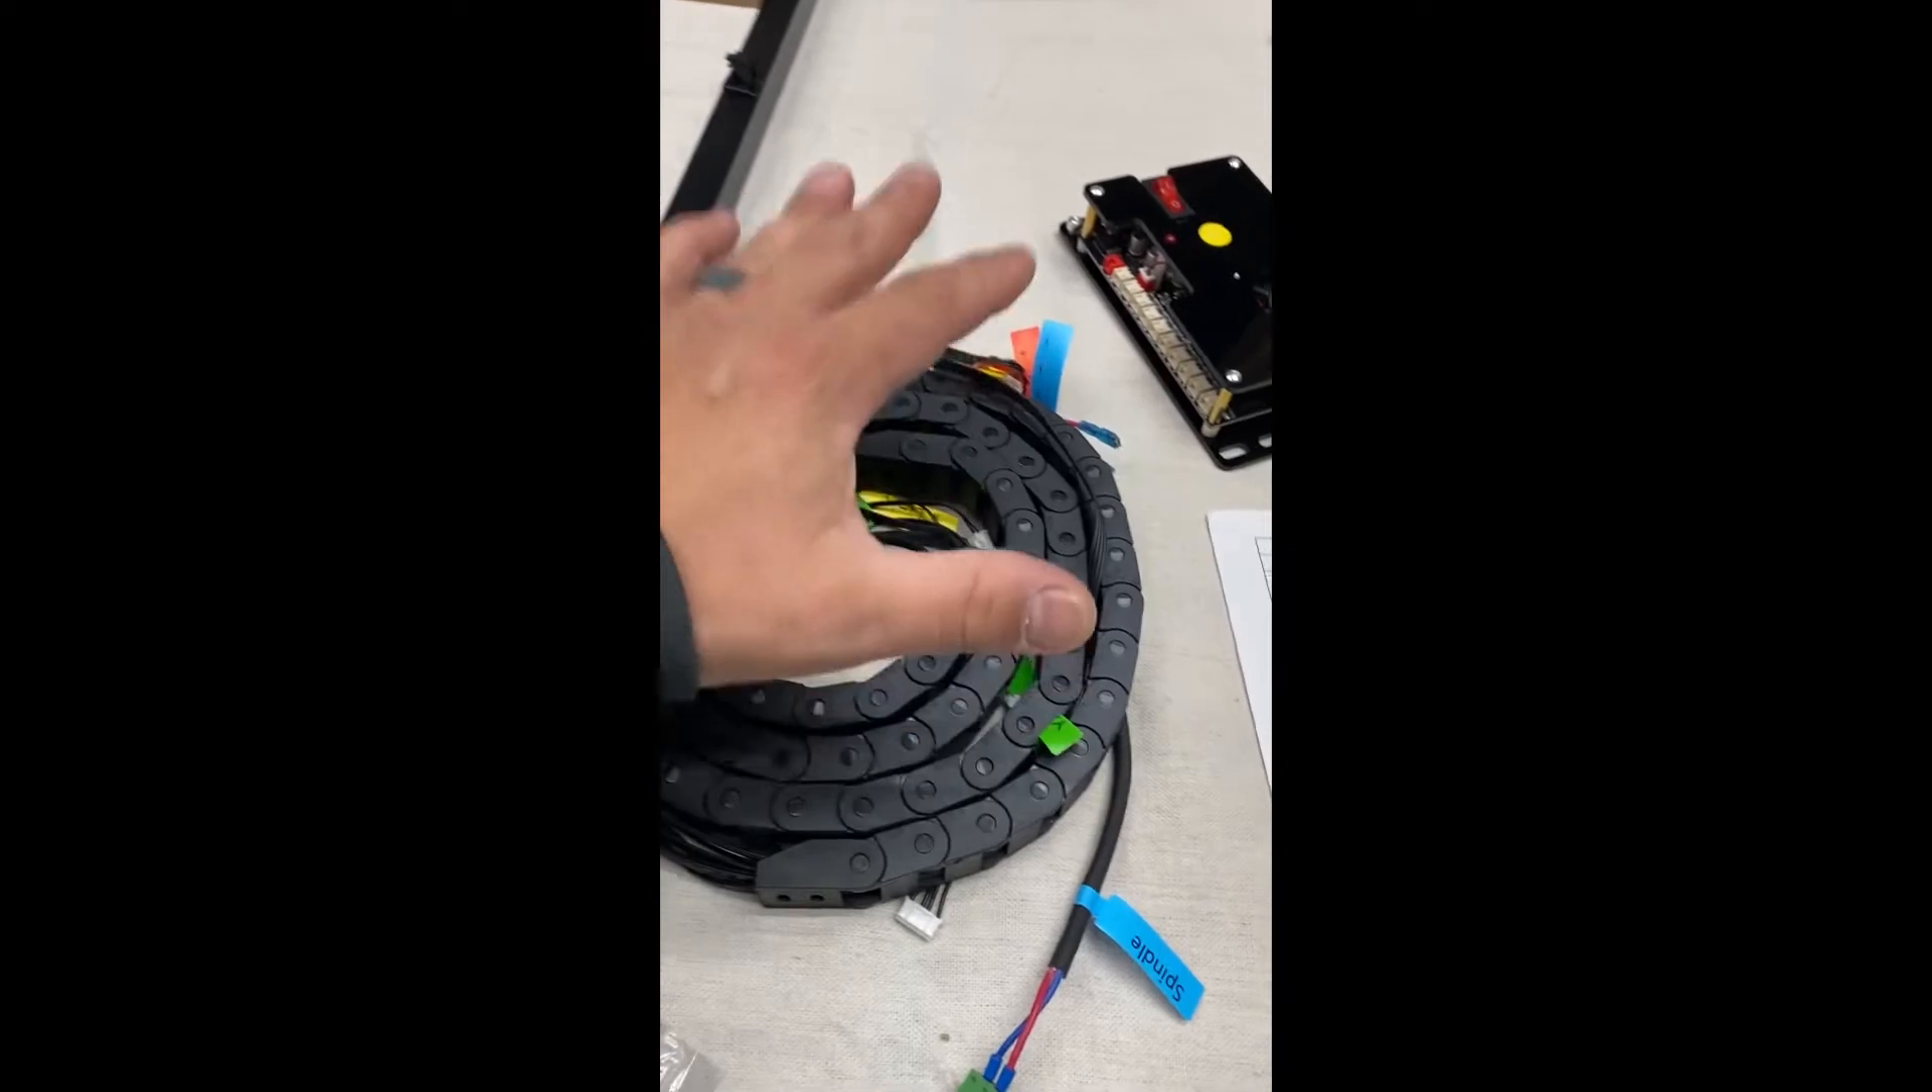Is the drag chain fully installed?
No.